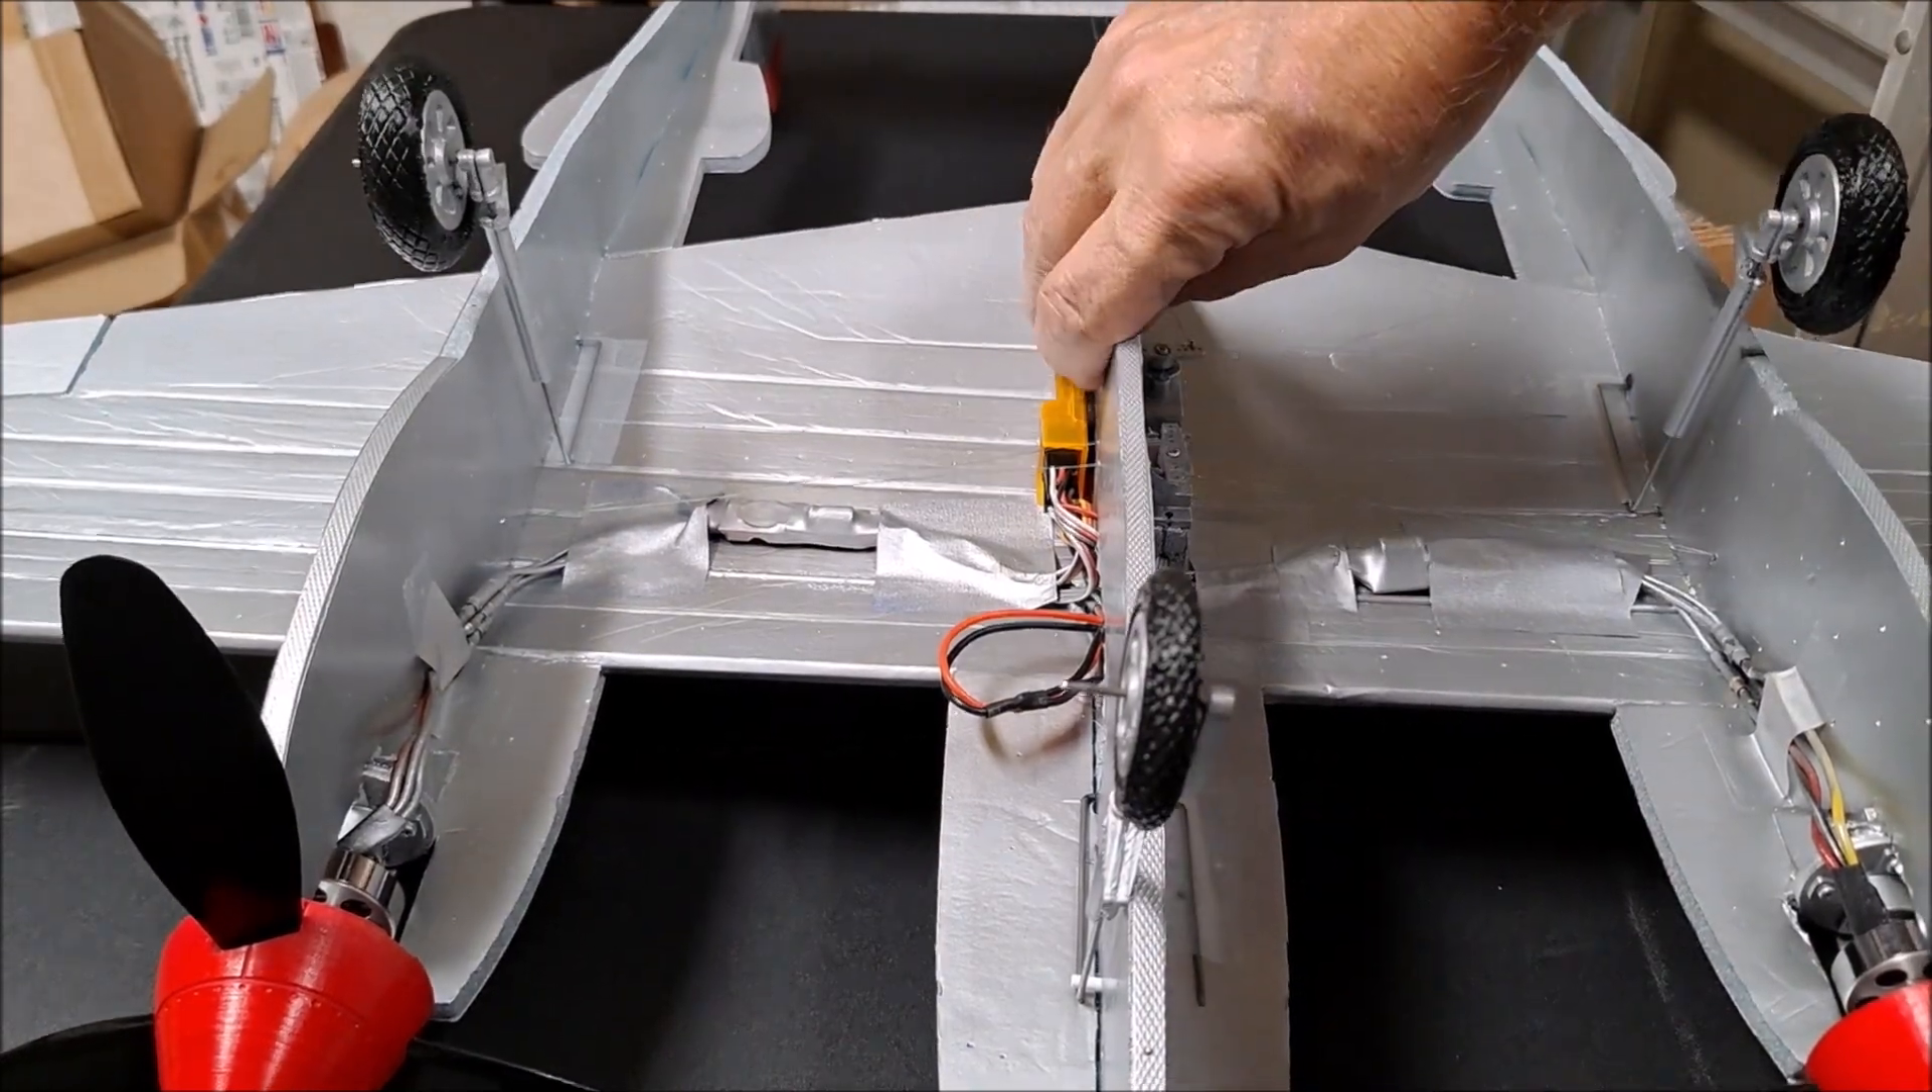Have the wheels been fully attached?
Yes.